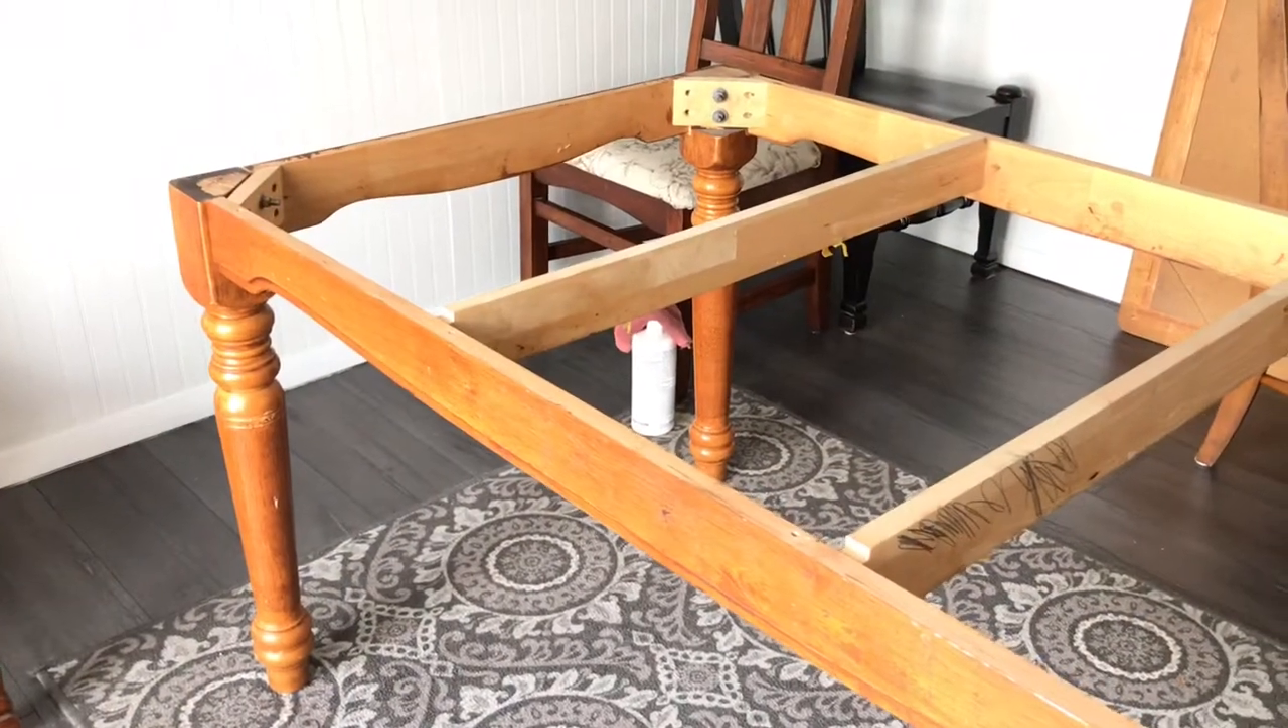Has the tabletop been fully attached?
No.